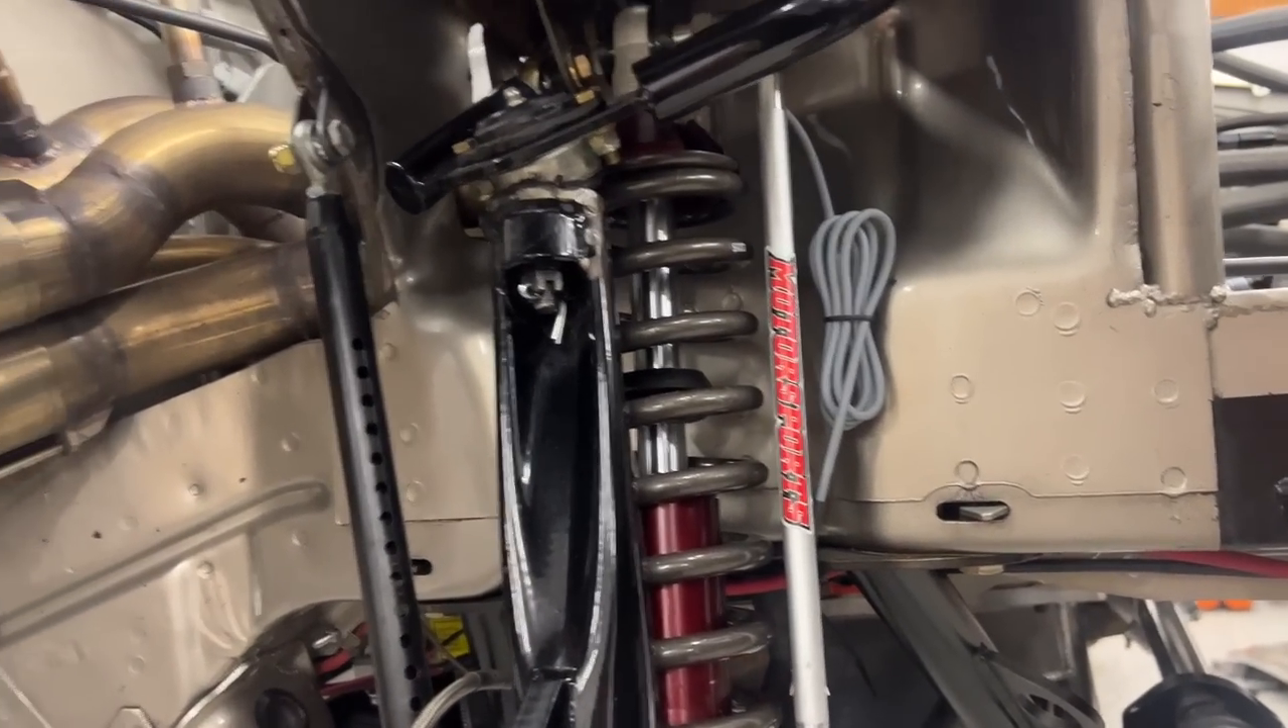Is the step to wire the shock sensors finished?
No.